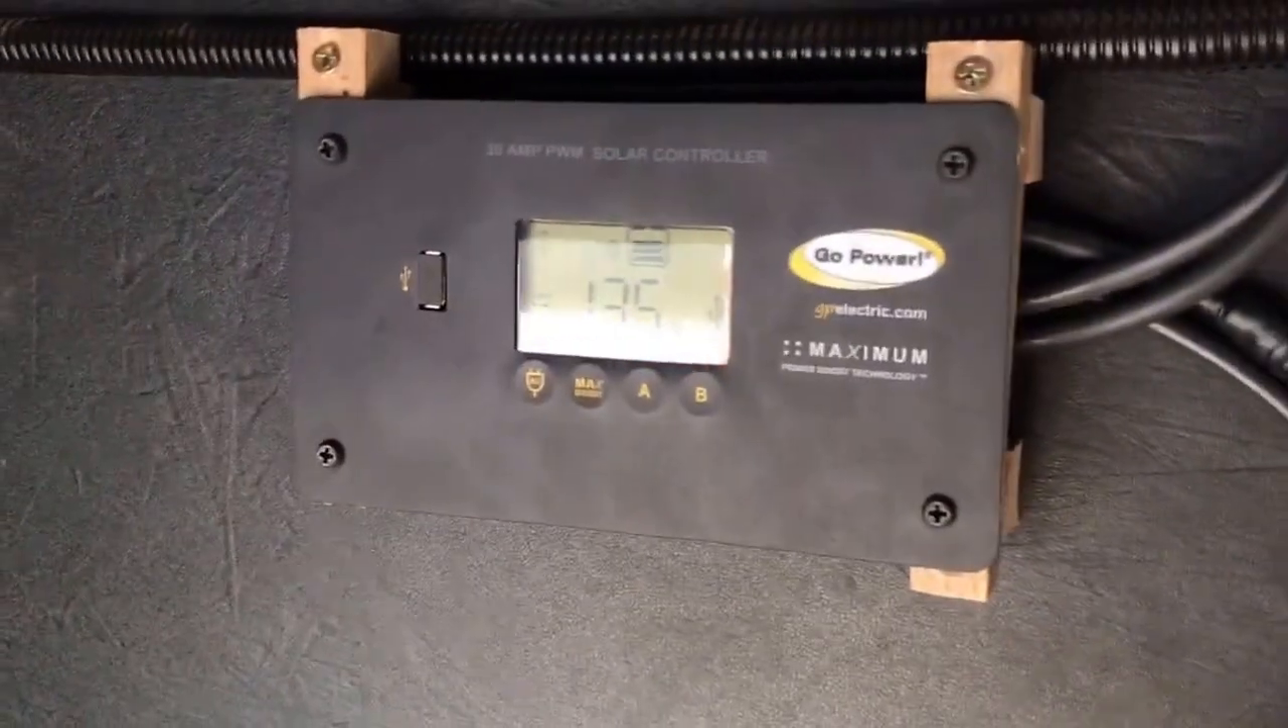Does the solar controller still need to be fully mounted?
No.